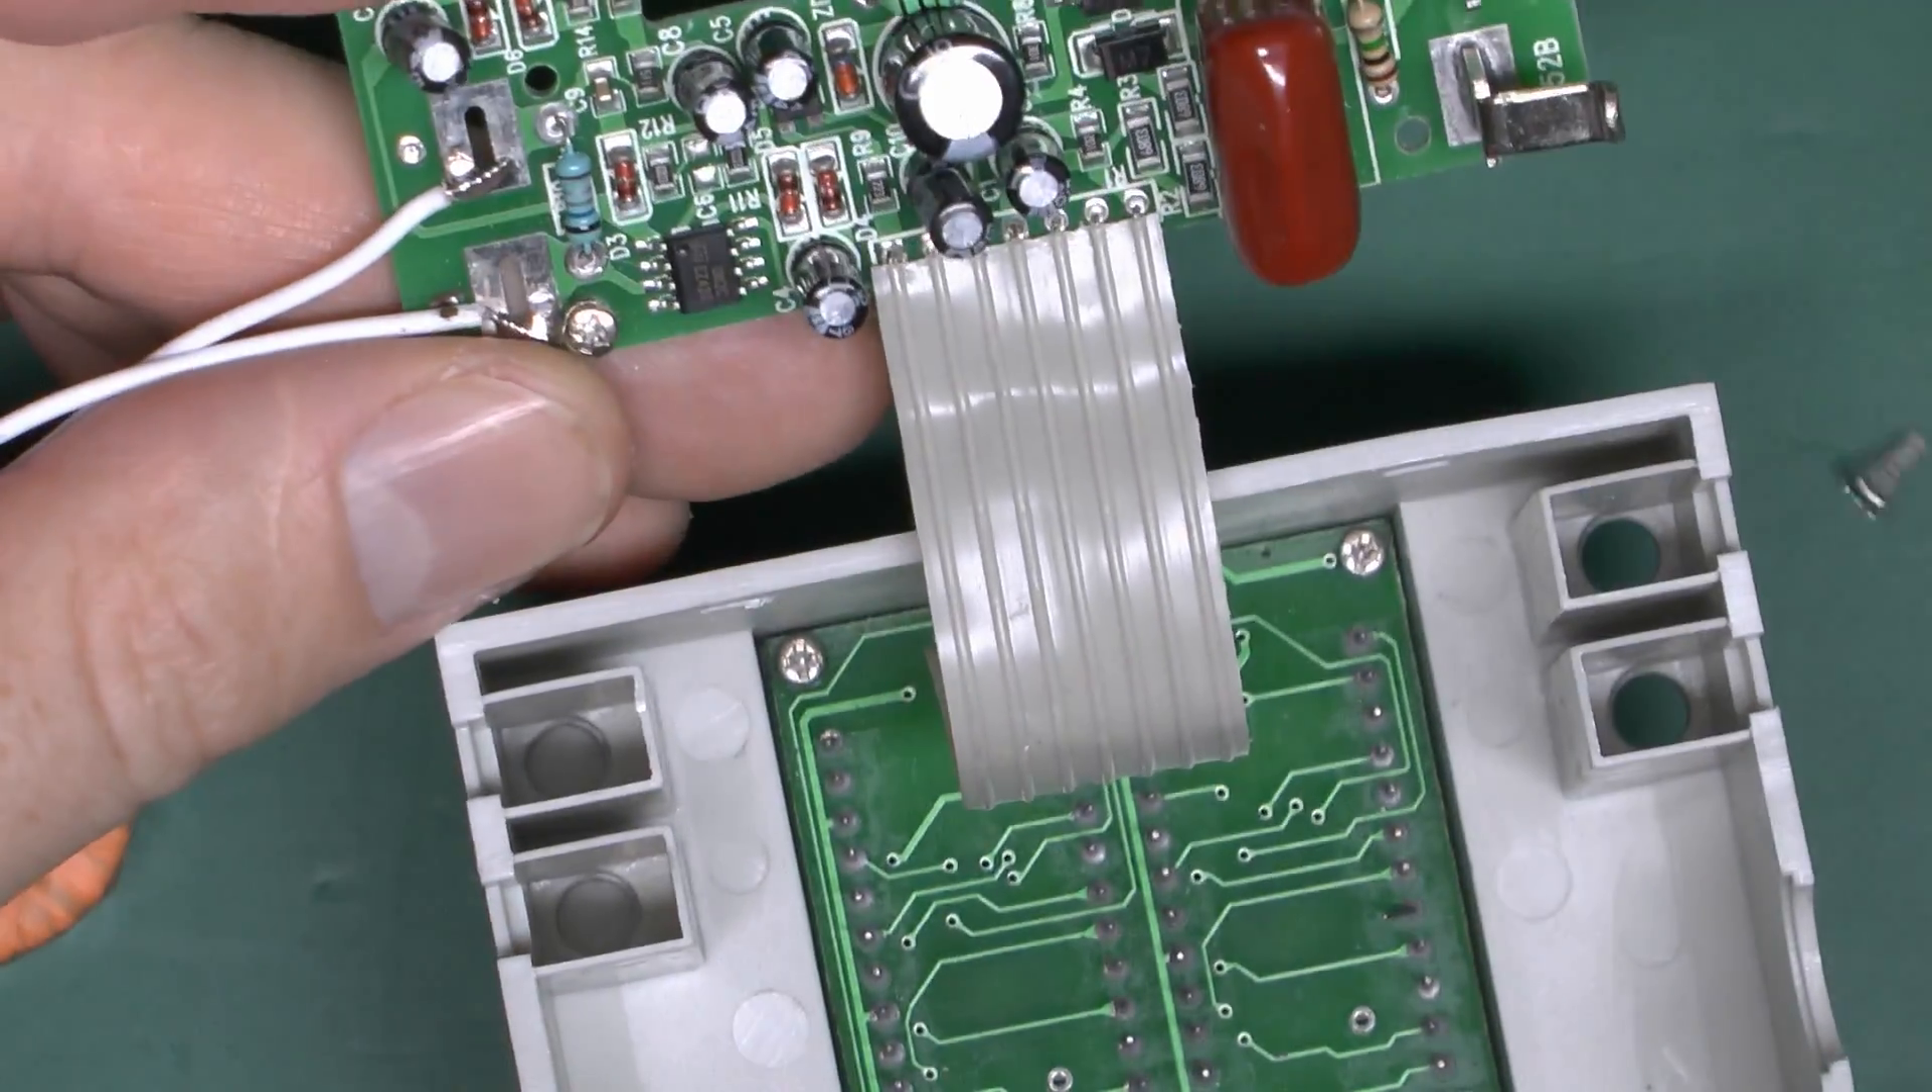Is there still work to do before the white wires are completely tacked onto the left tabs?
No.